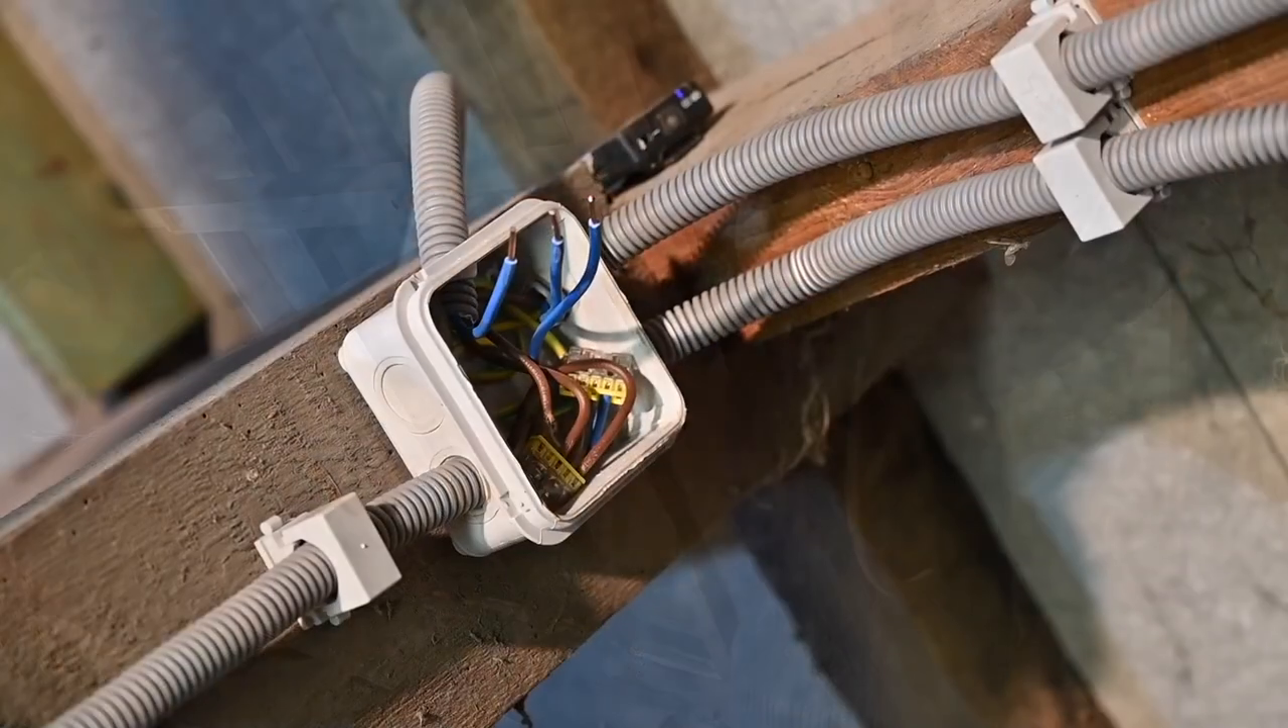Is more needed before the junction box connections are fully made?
Yes.